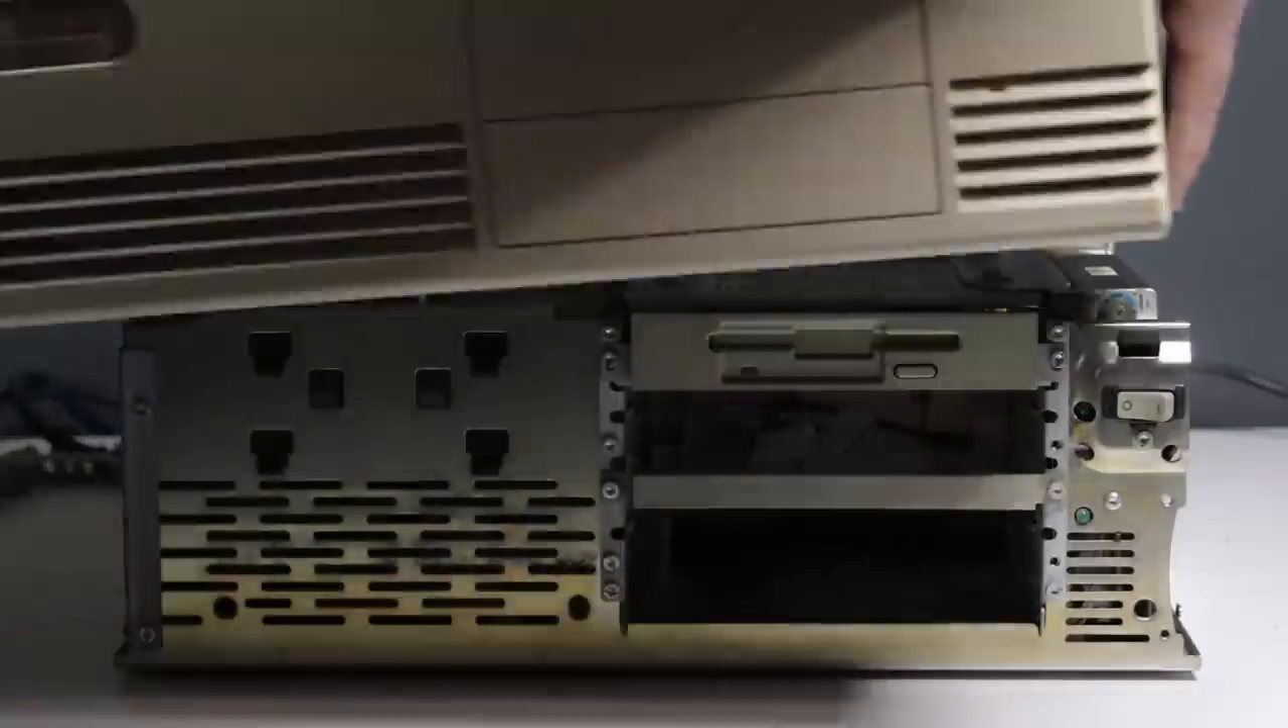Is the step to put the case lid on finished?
No.